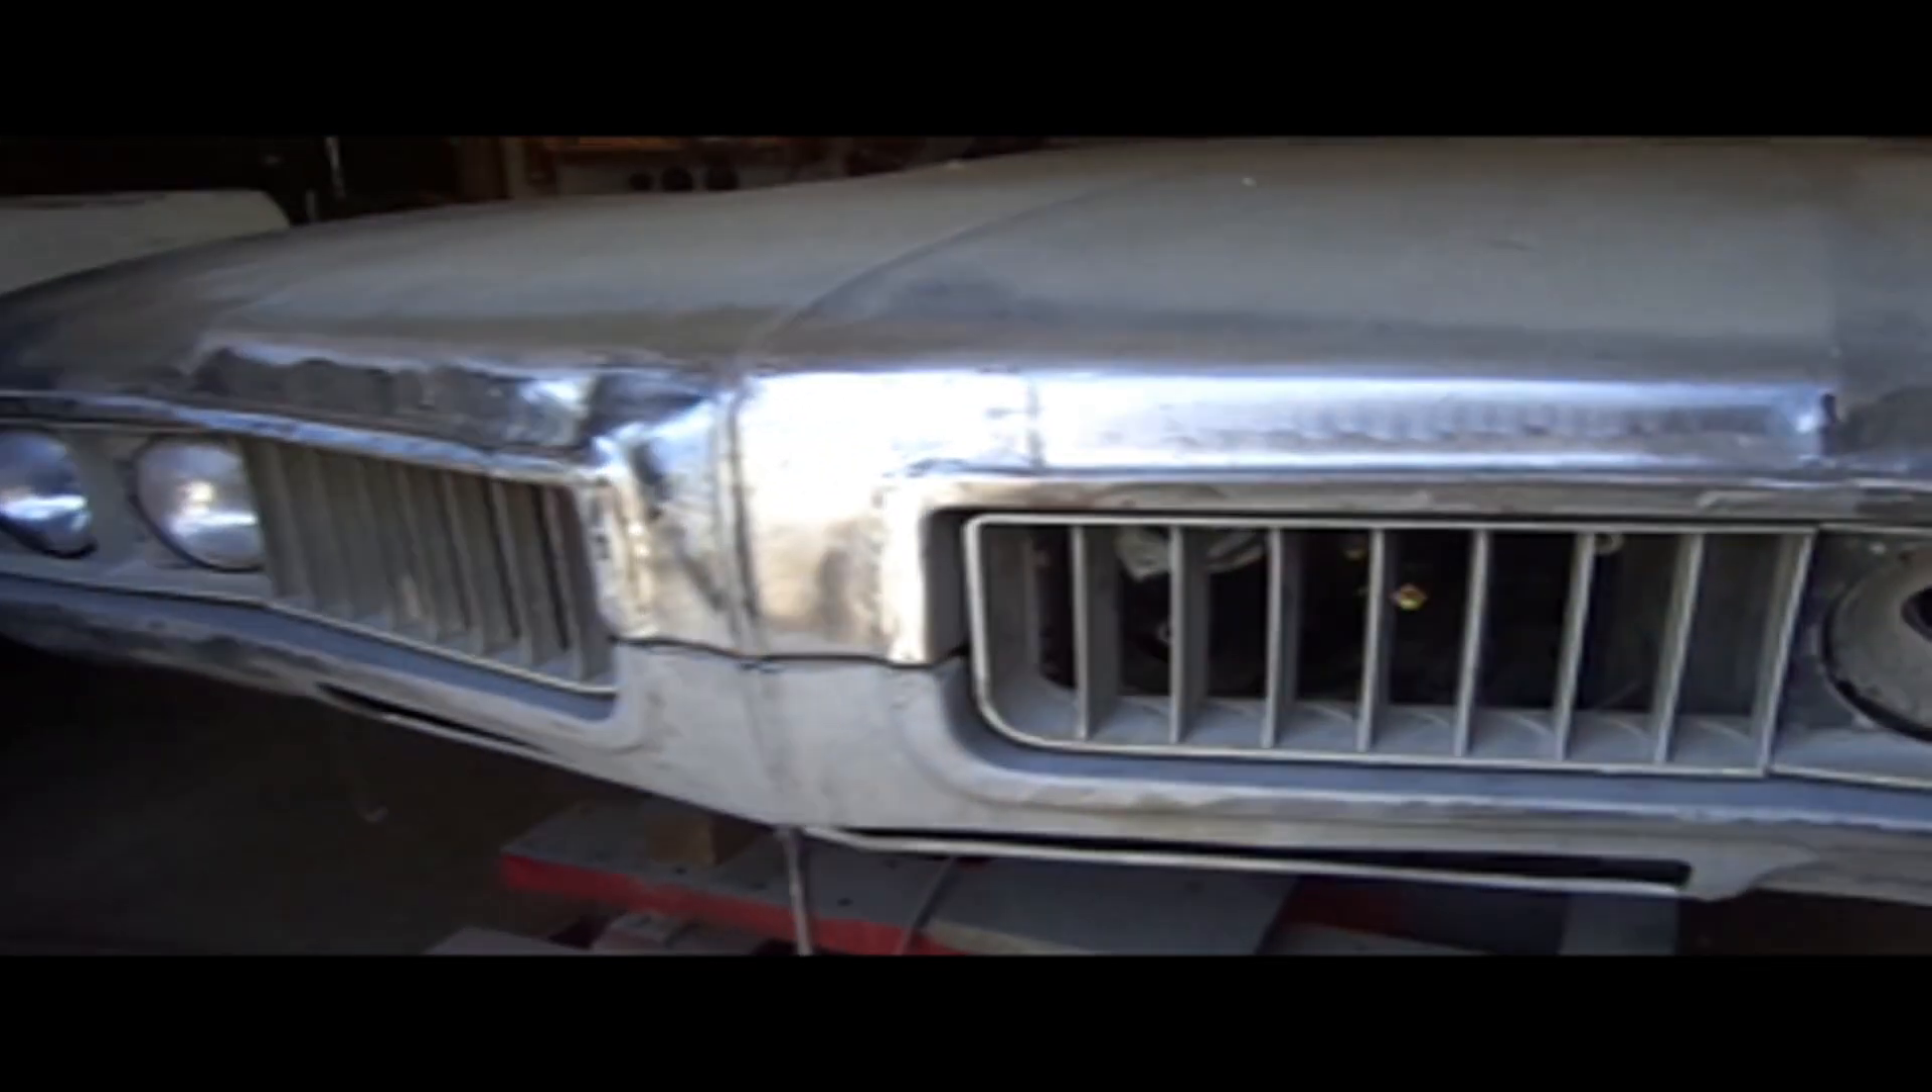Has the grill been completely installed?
Yes.